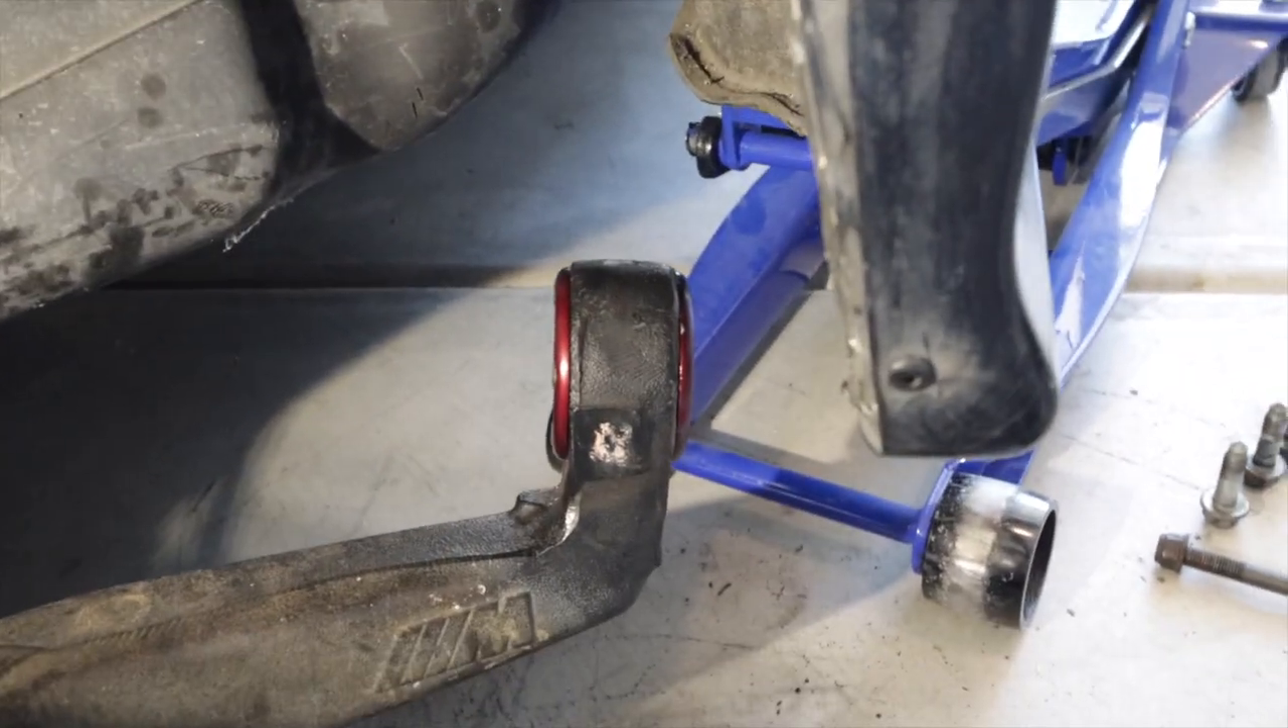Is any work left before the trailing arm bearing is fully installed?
No.